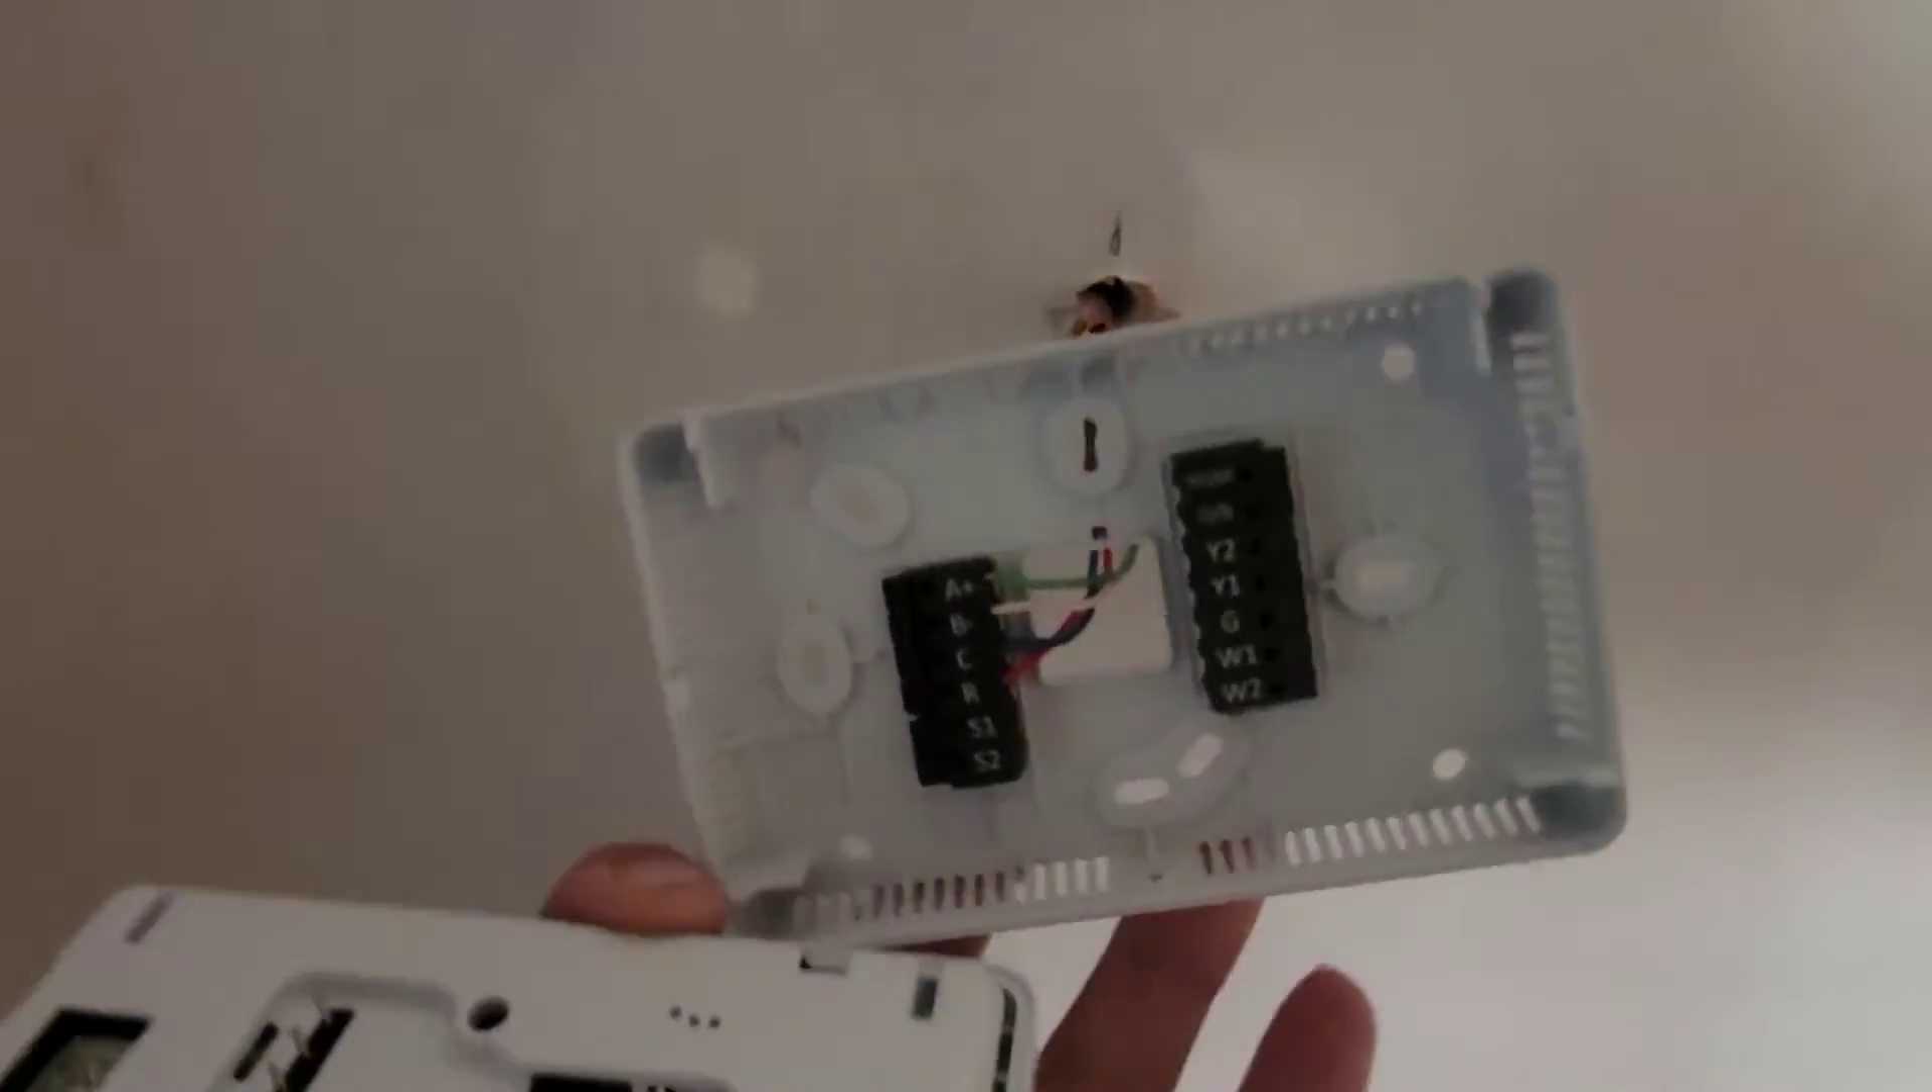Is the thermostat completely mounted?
No.